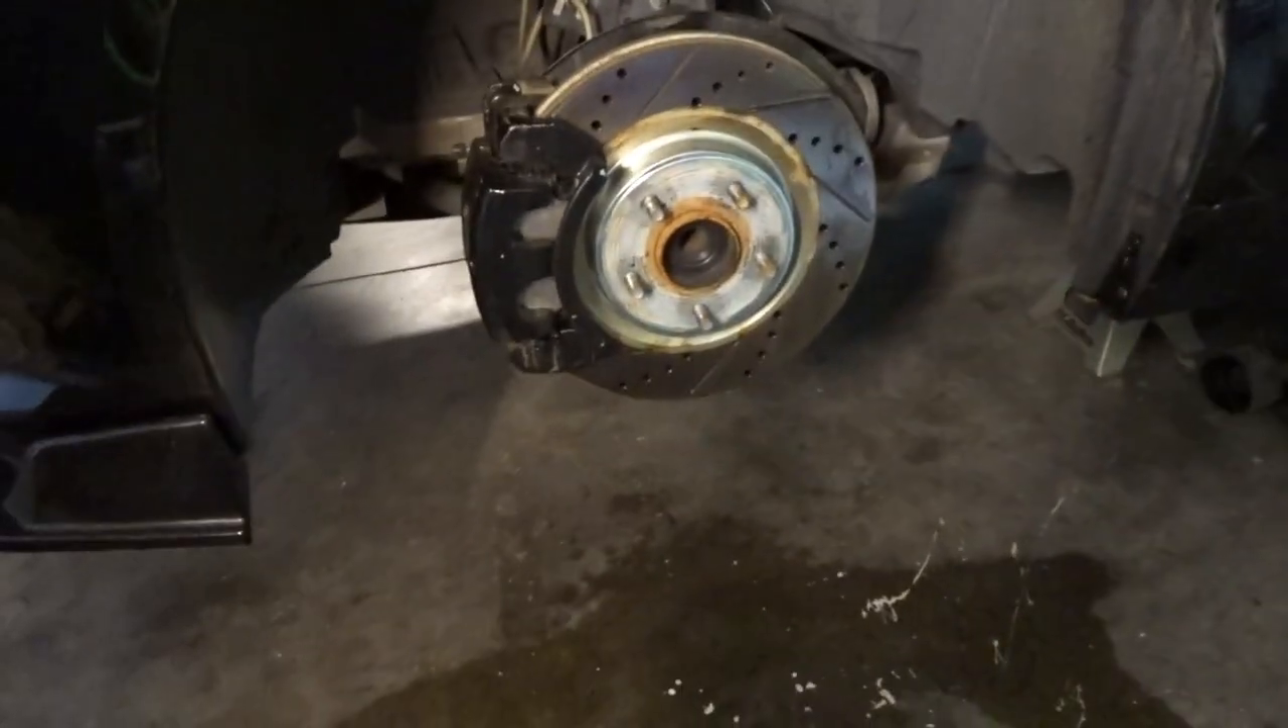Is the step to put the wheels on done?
No.